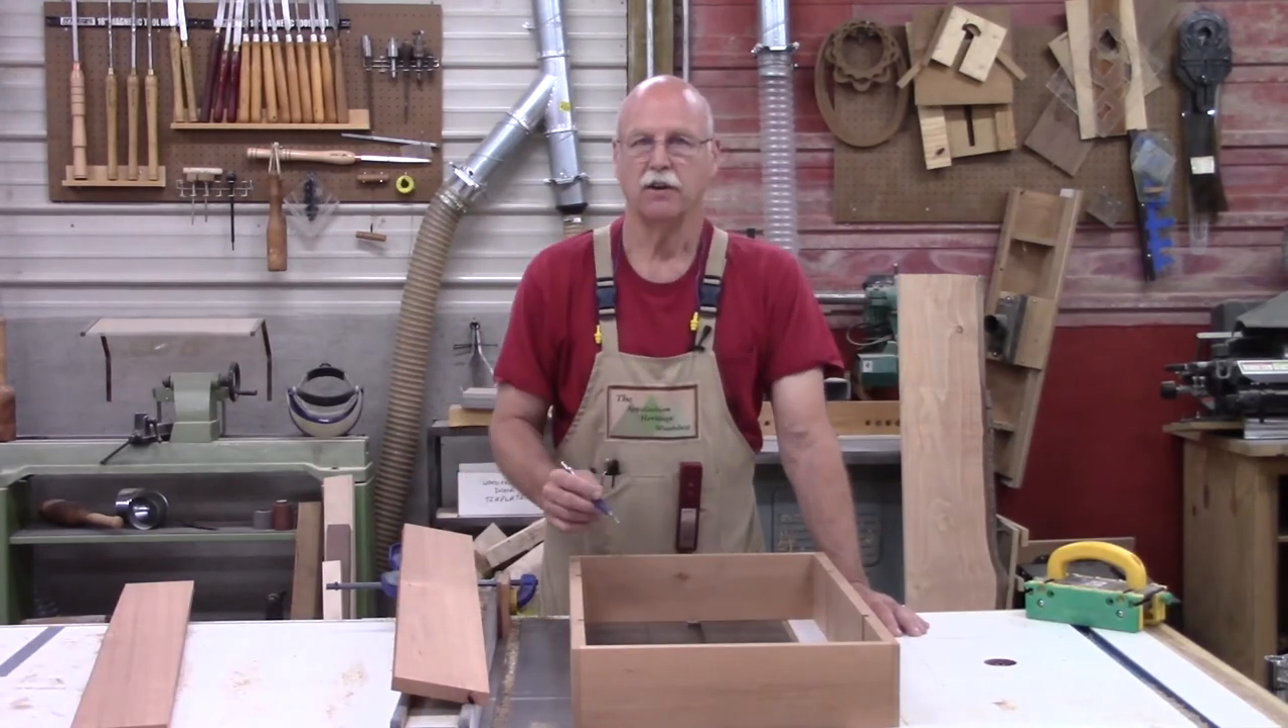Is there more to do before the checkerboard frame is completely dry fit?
No.